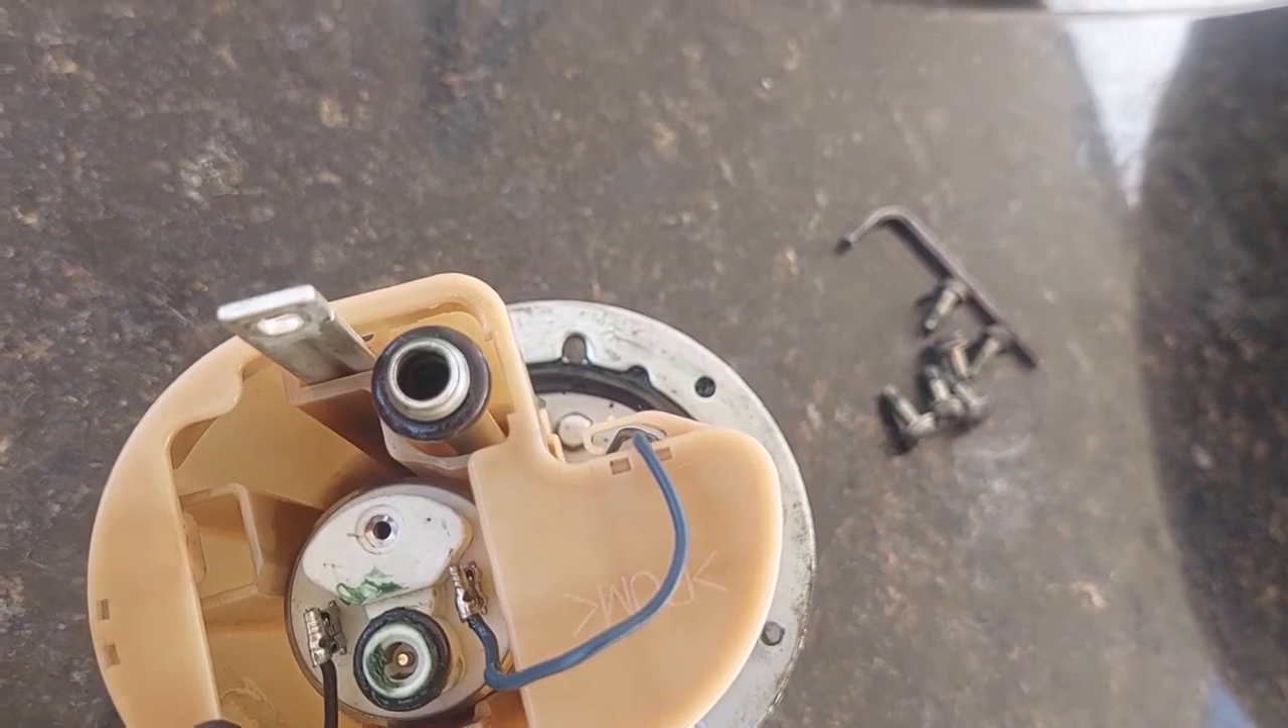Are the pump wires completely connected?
Yes.